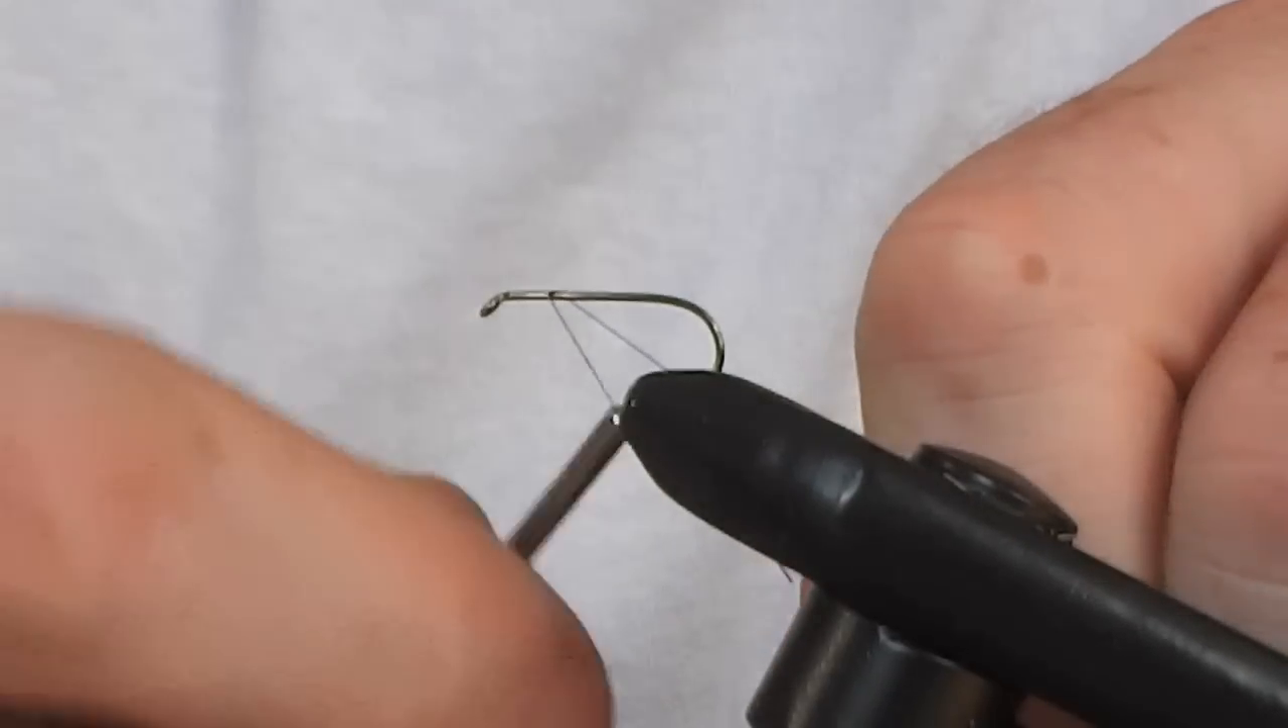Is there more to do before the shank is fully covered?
Yes.